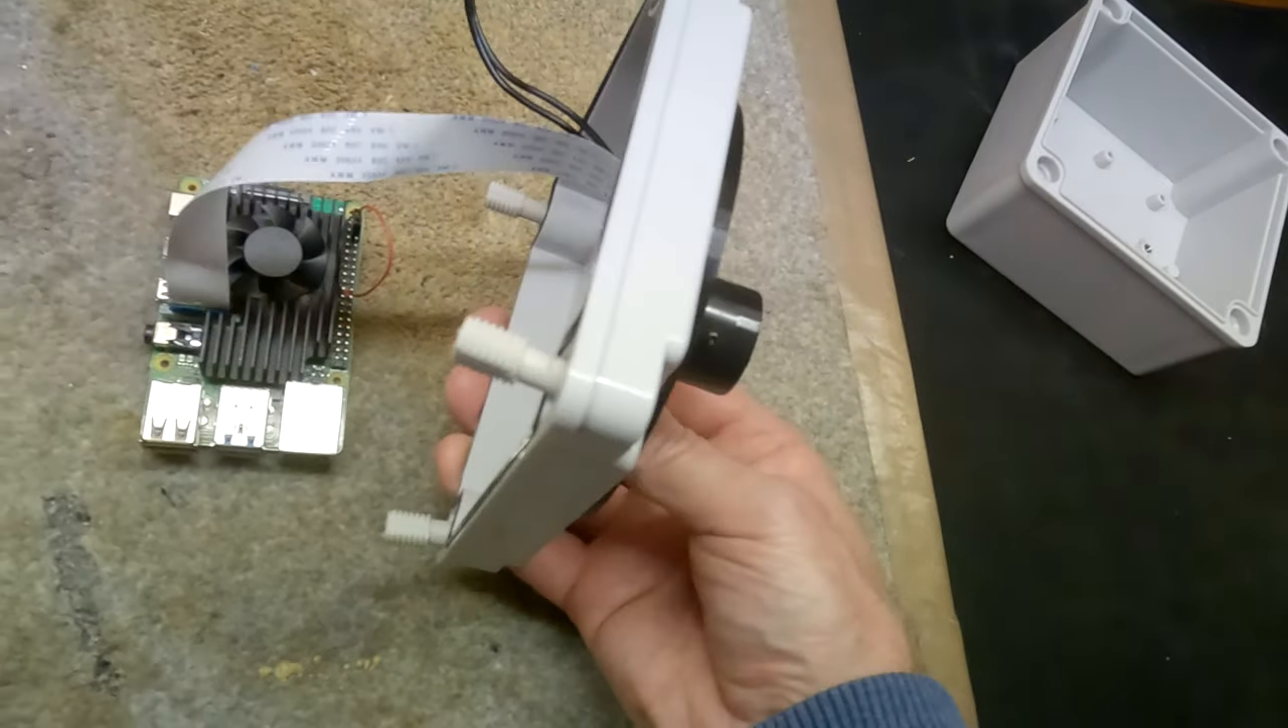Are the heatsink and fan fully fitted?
Yes.